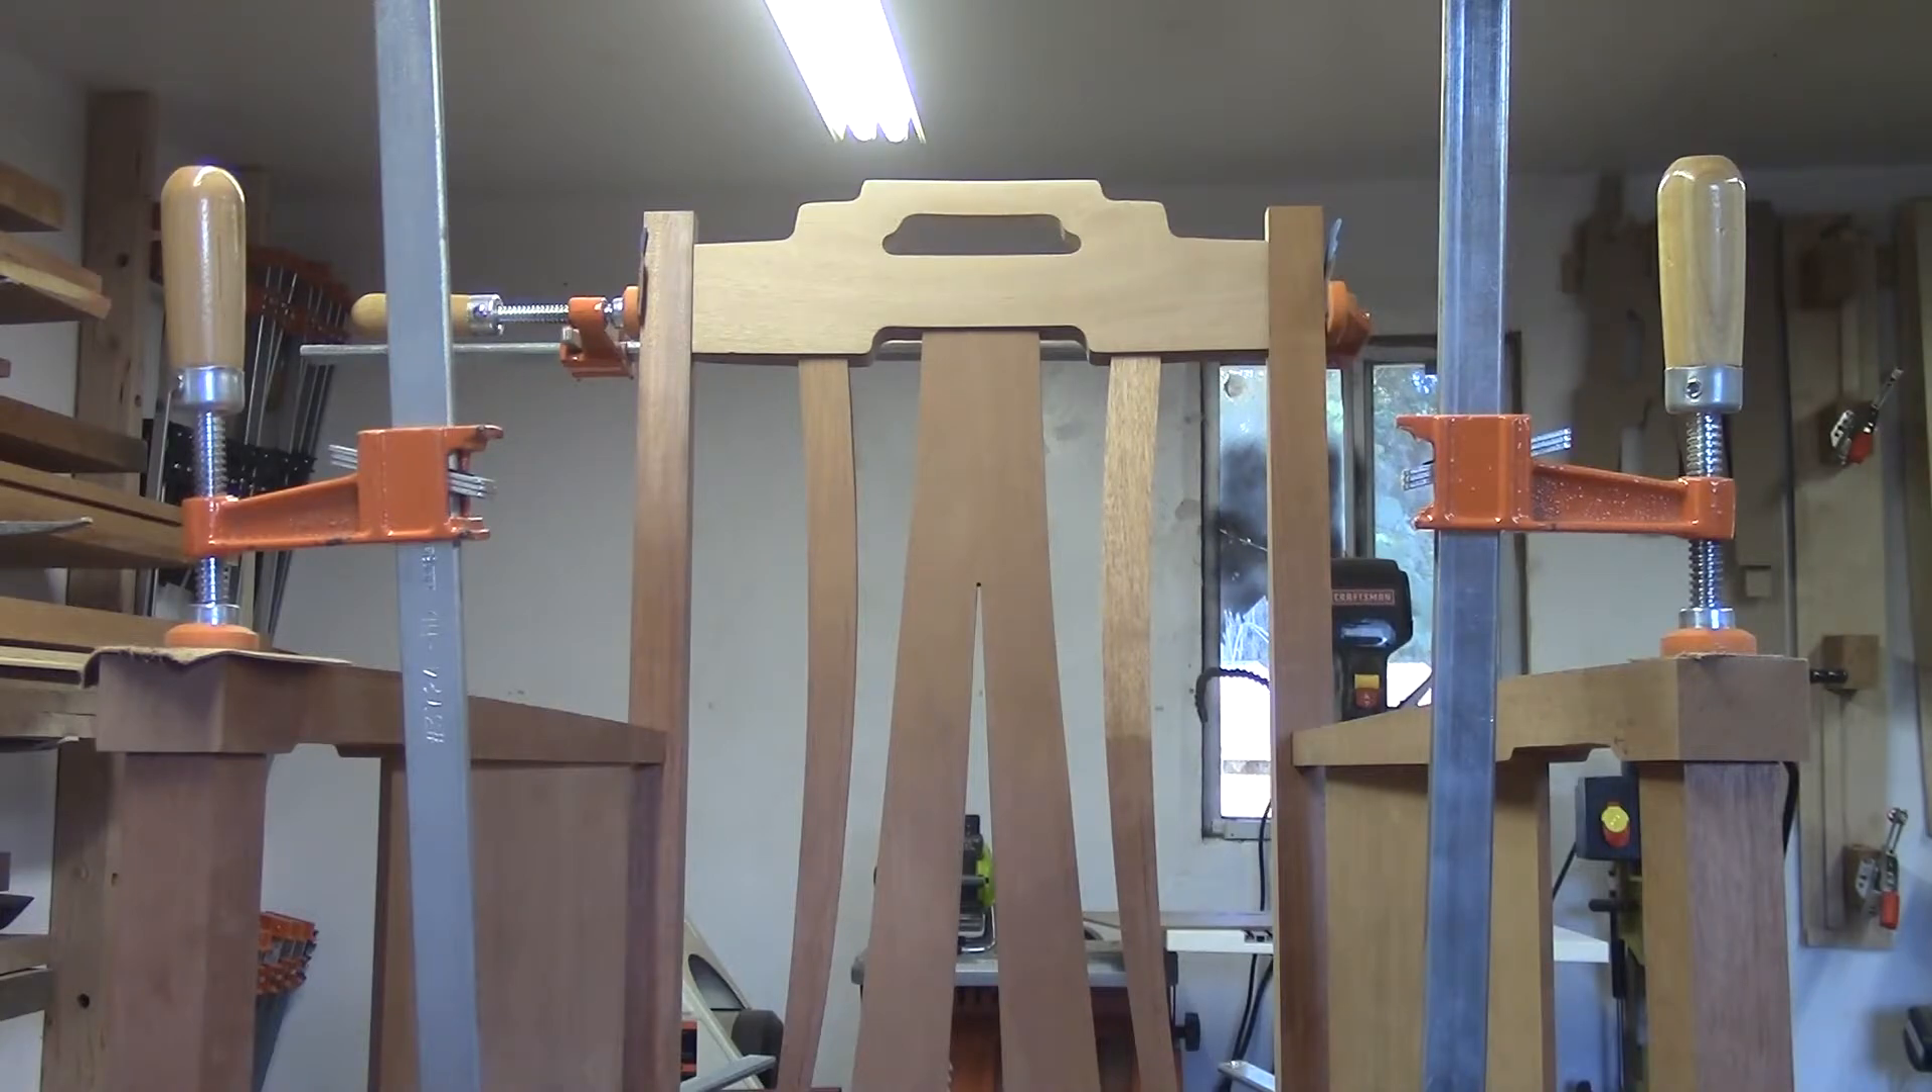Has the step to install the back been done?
Yes.